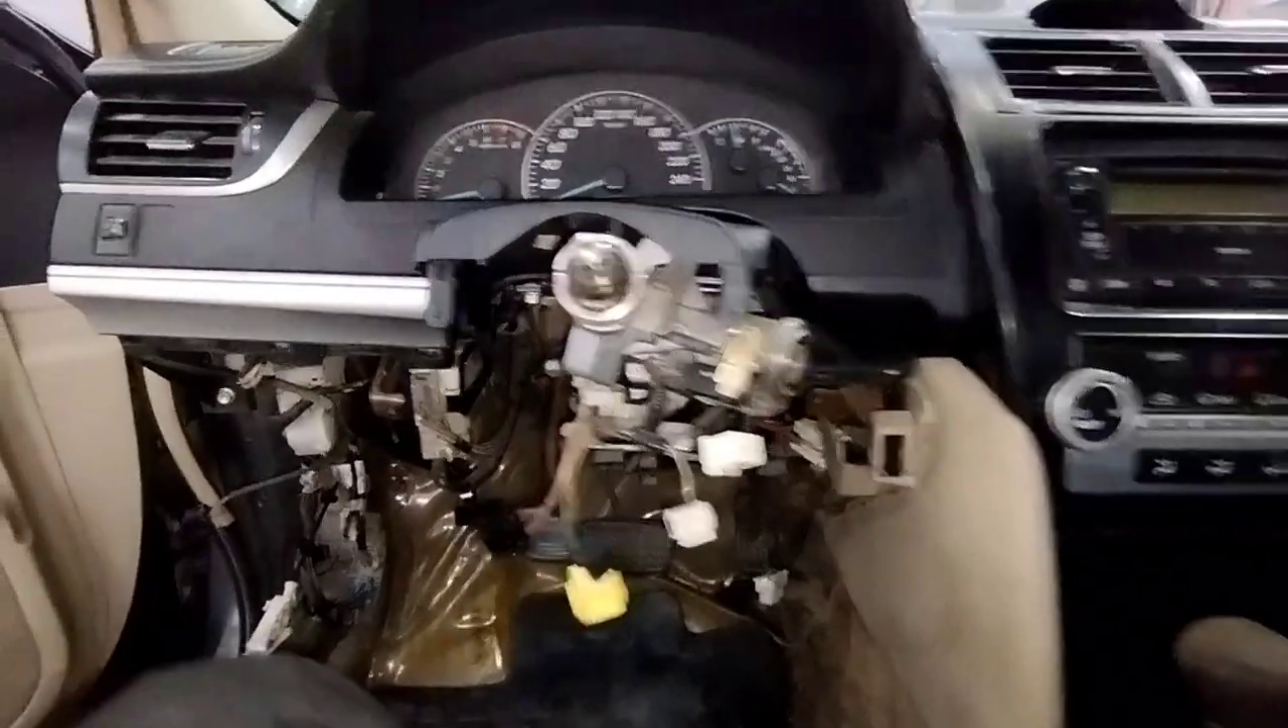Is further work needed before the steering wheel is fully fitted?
Yes.